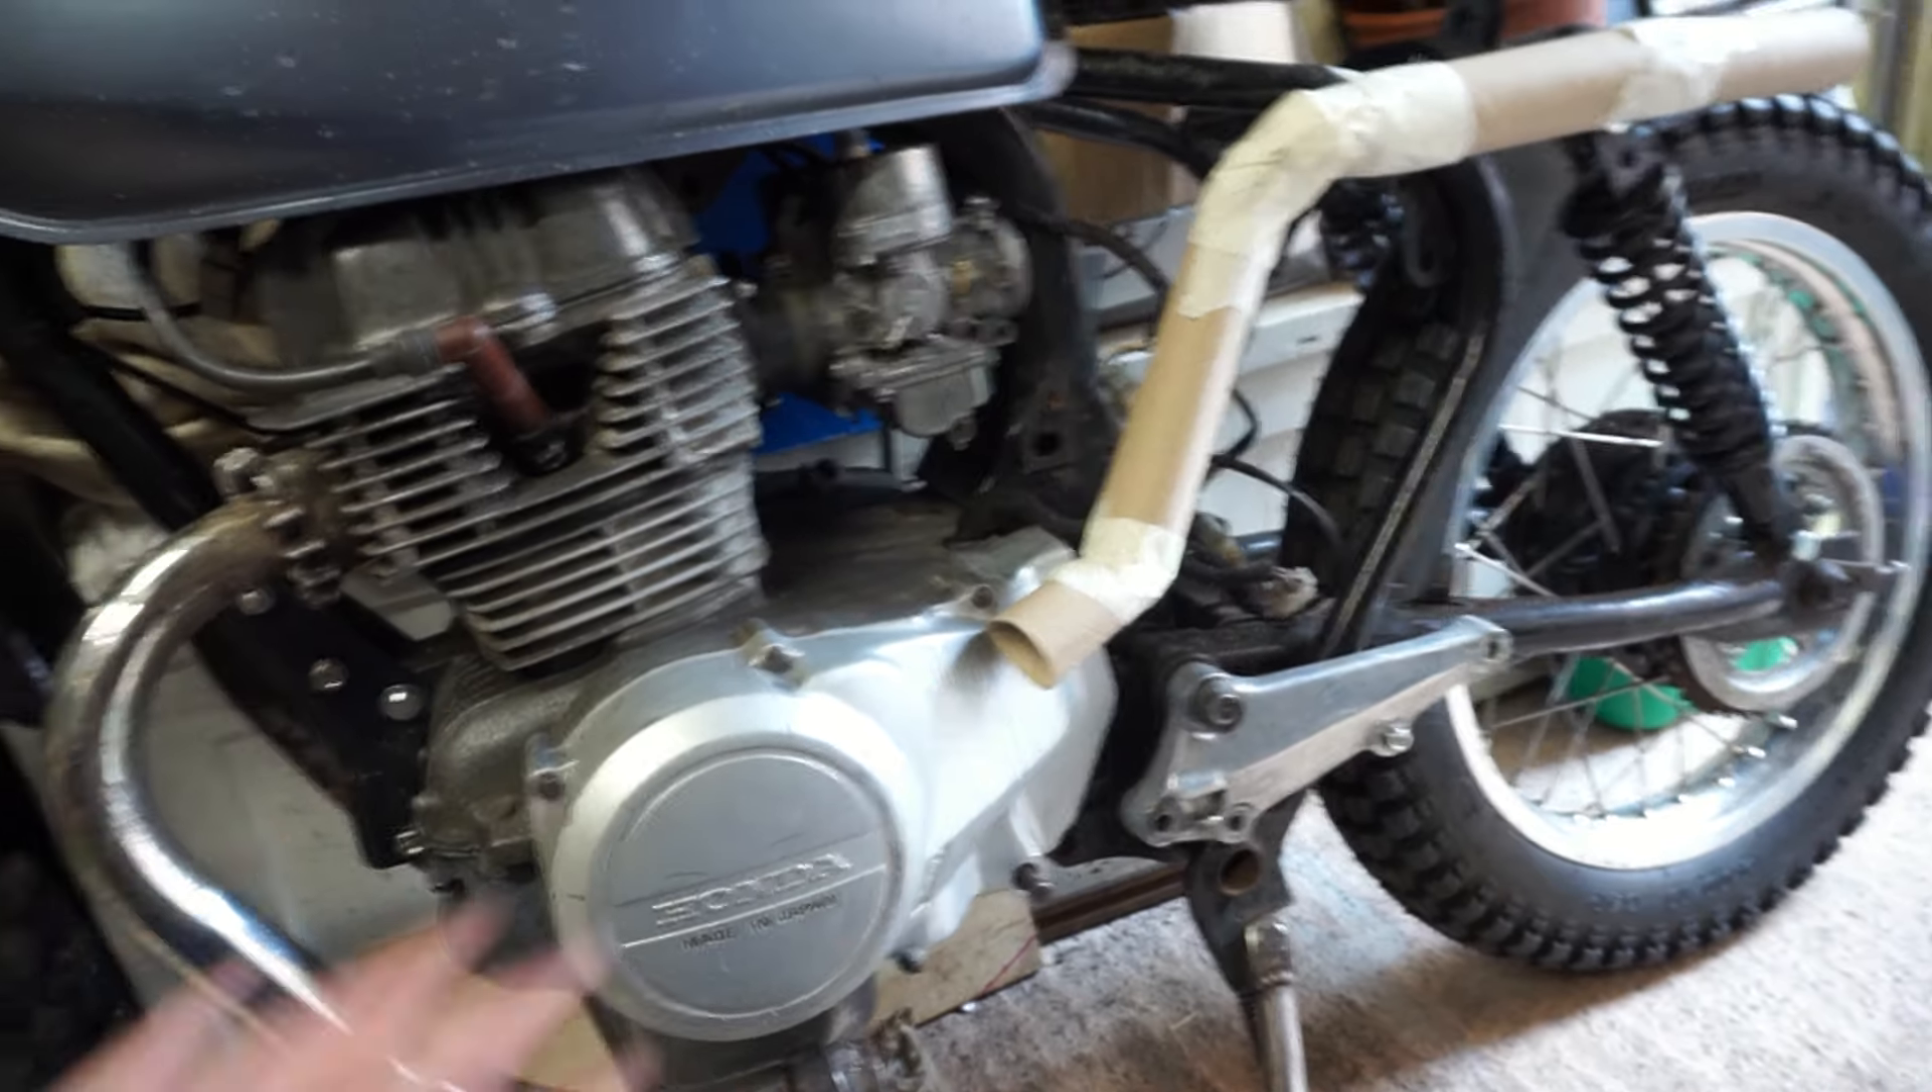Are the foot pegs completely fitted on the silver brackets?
No.